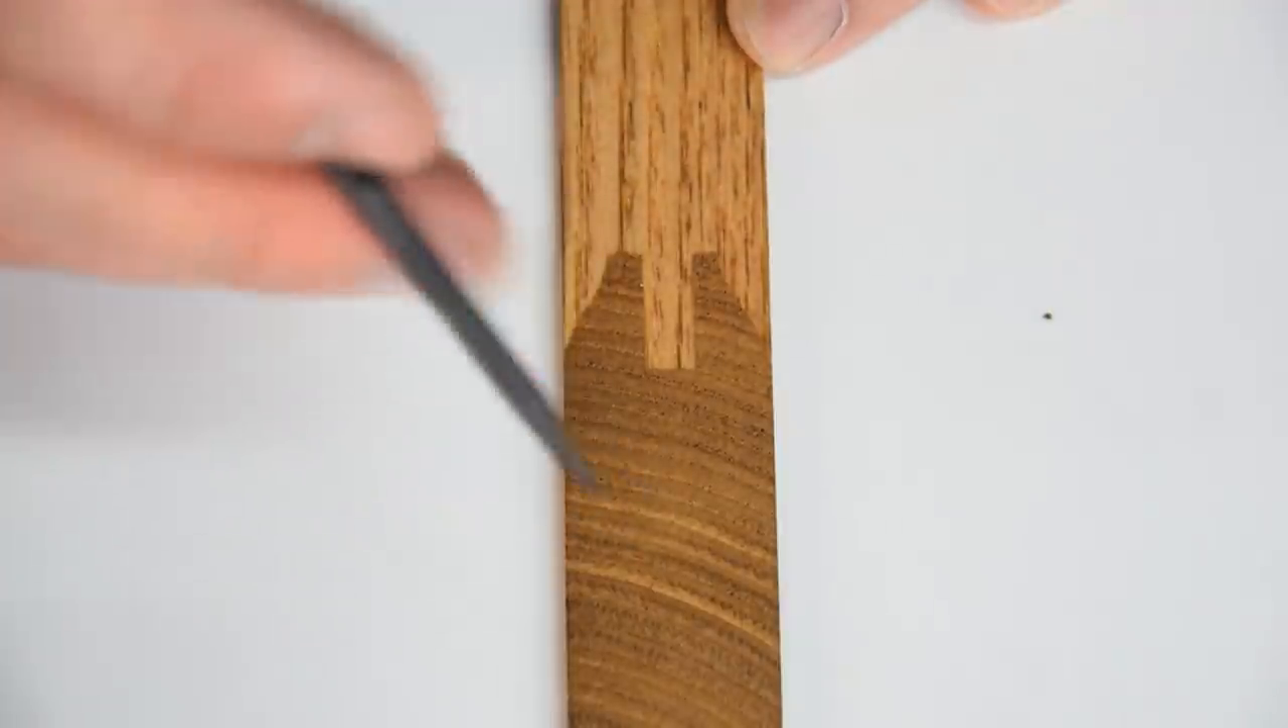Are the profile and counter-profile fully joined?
Yes.